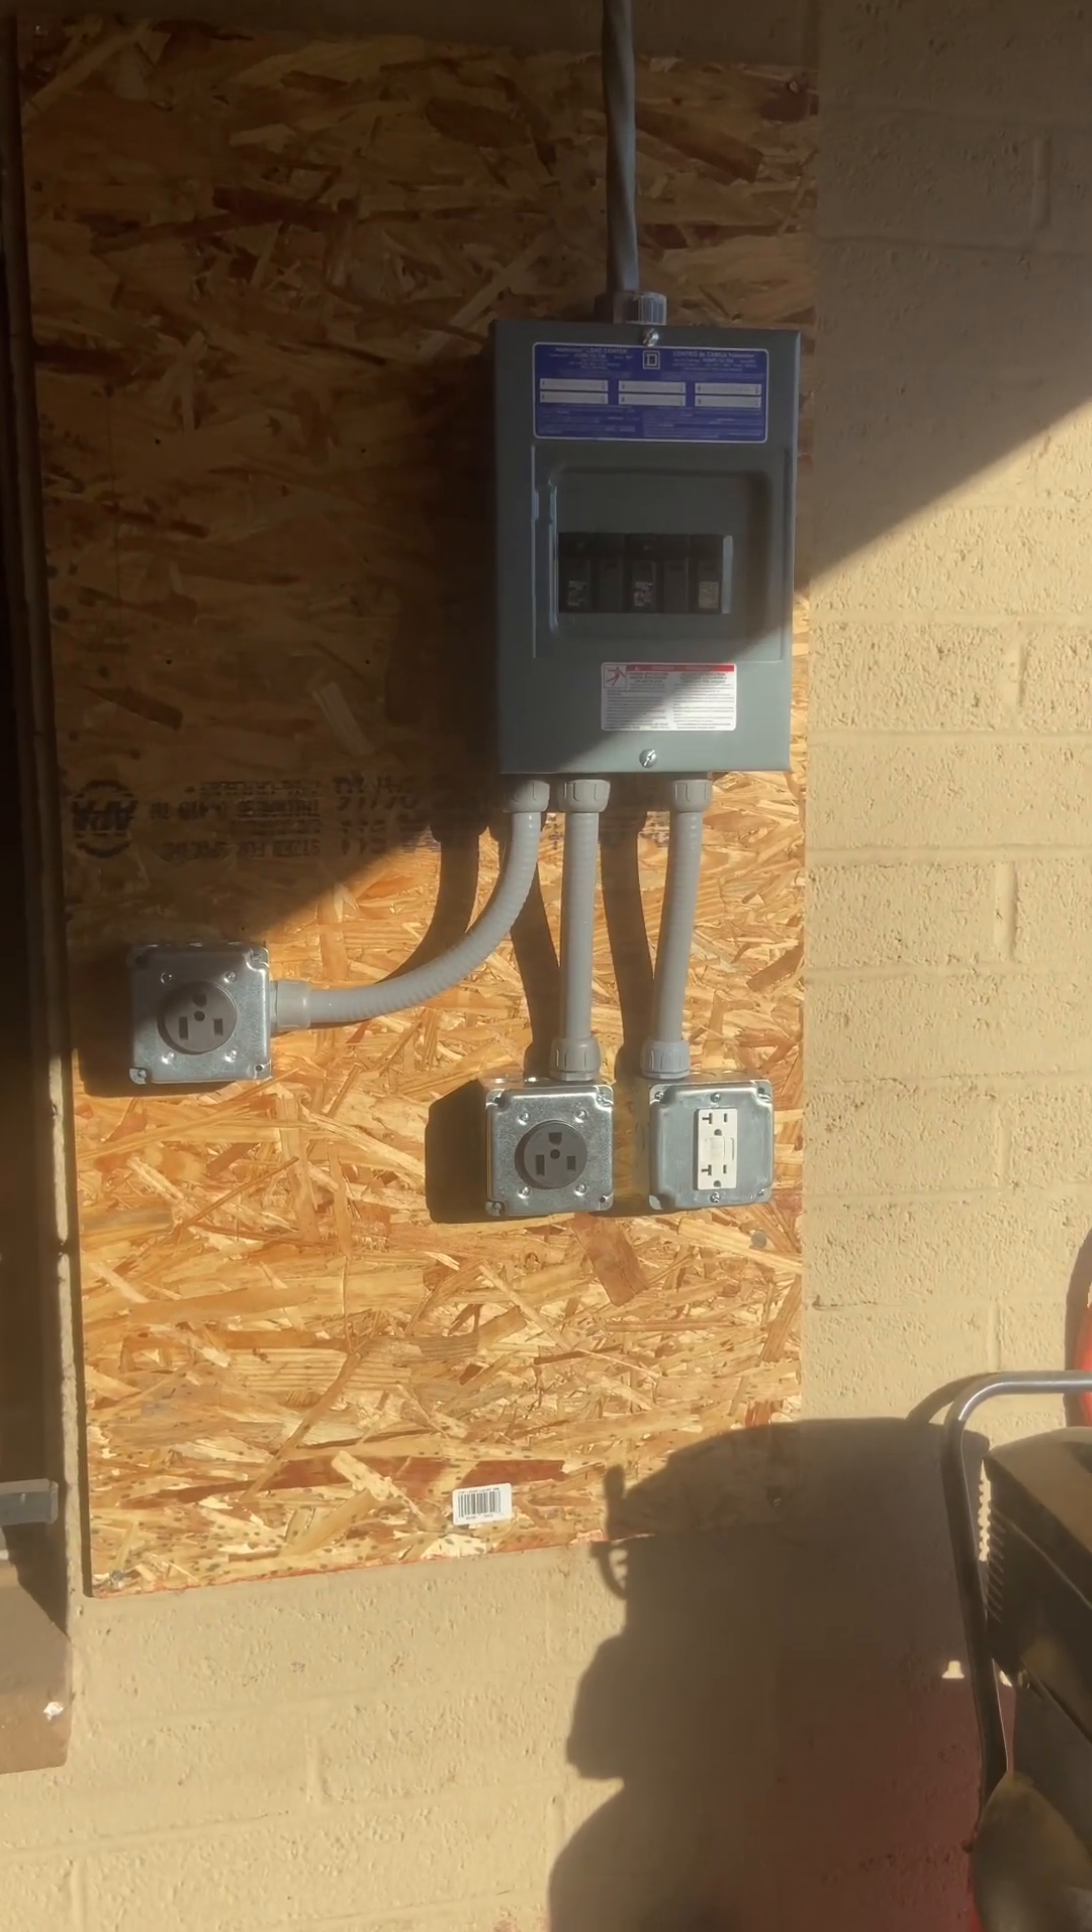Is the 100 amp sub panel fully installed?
Yes.